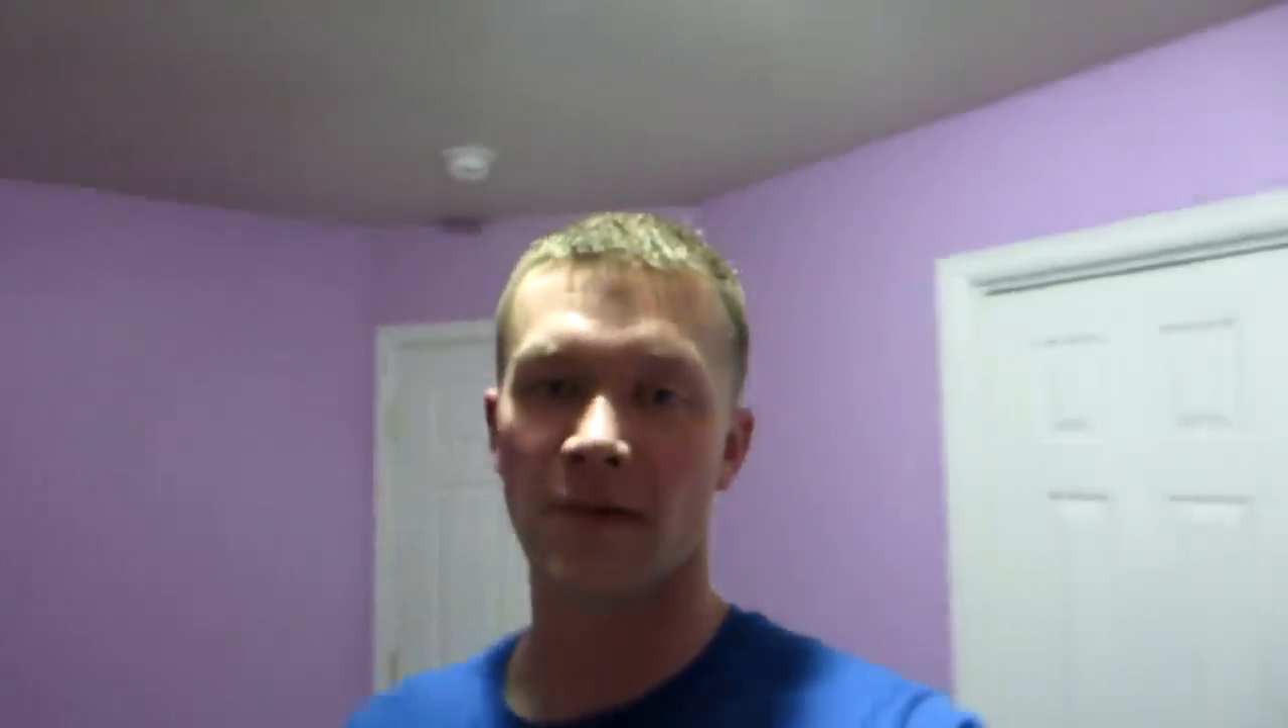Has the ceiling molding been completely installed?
No.